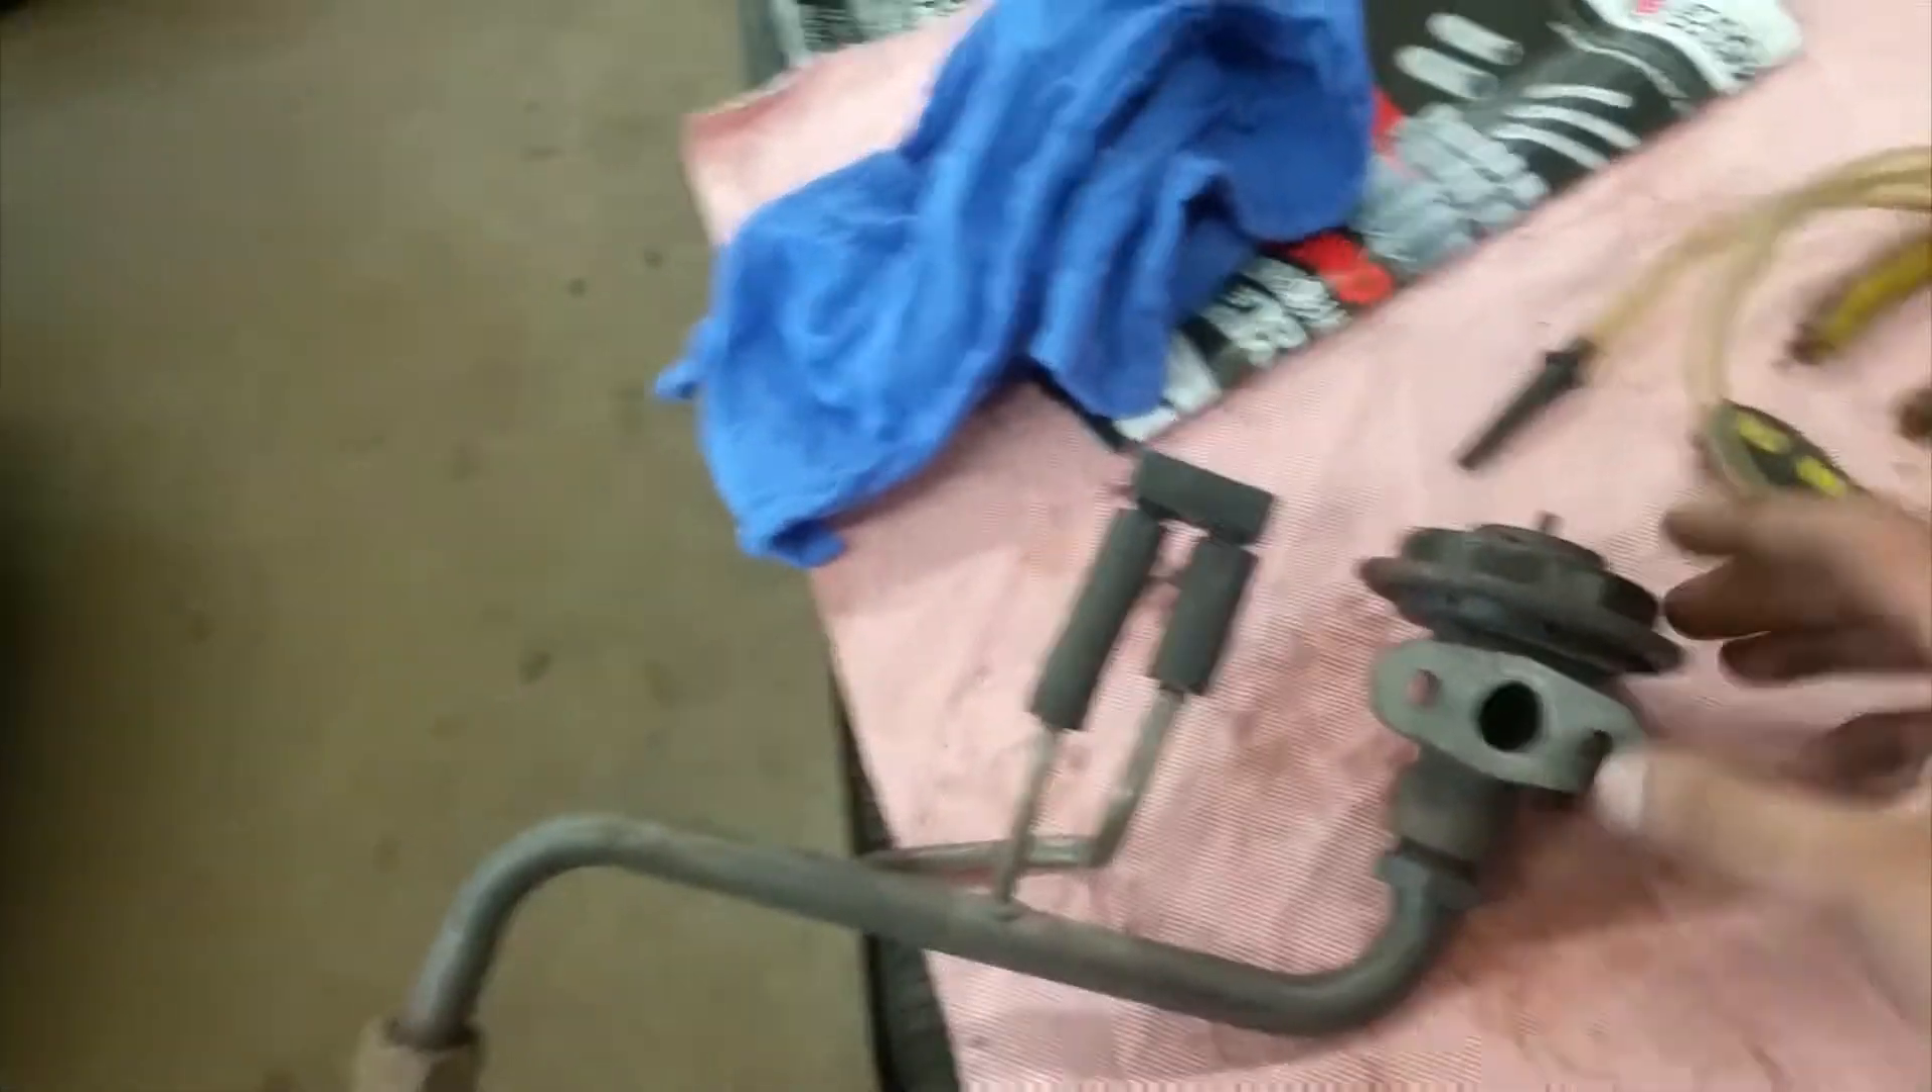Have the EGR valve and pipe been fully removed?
Yes.